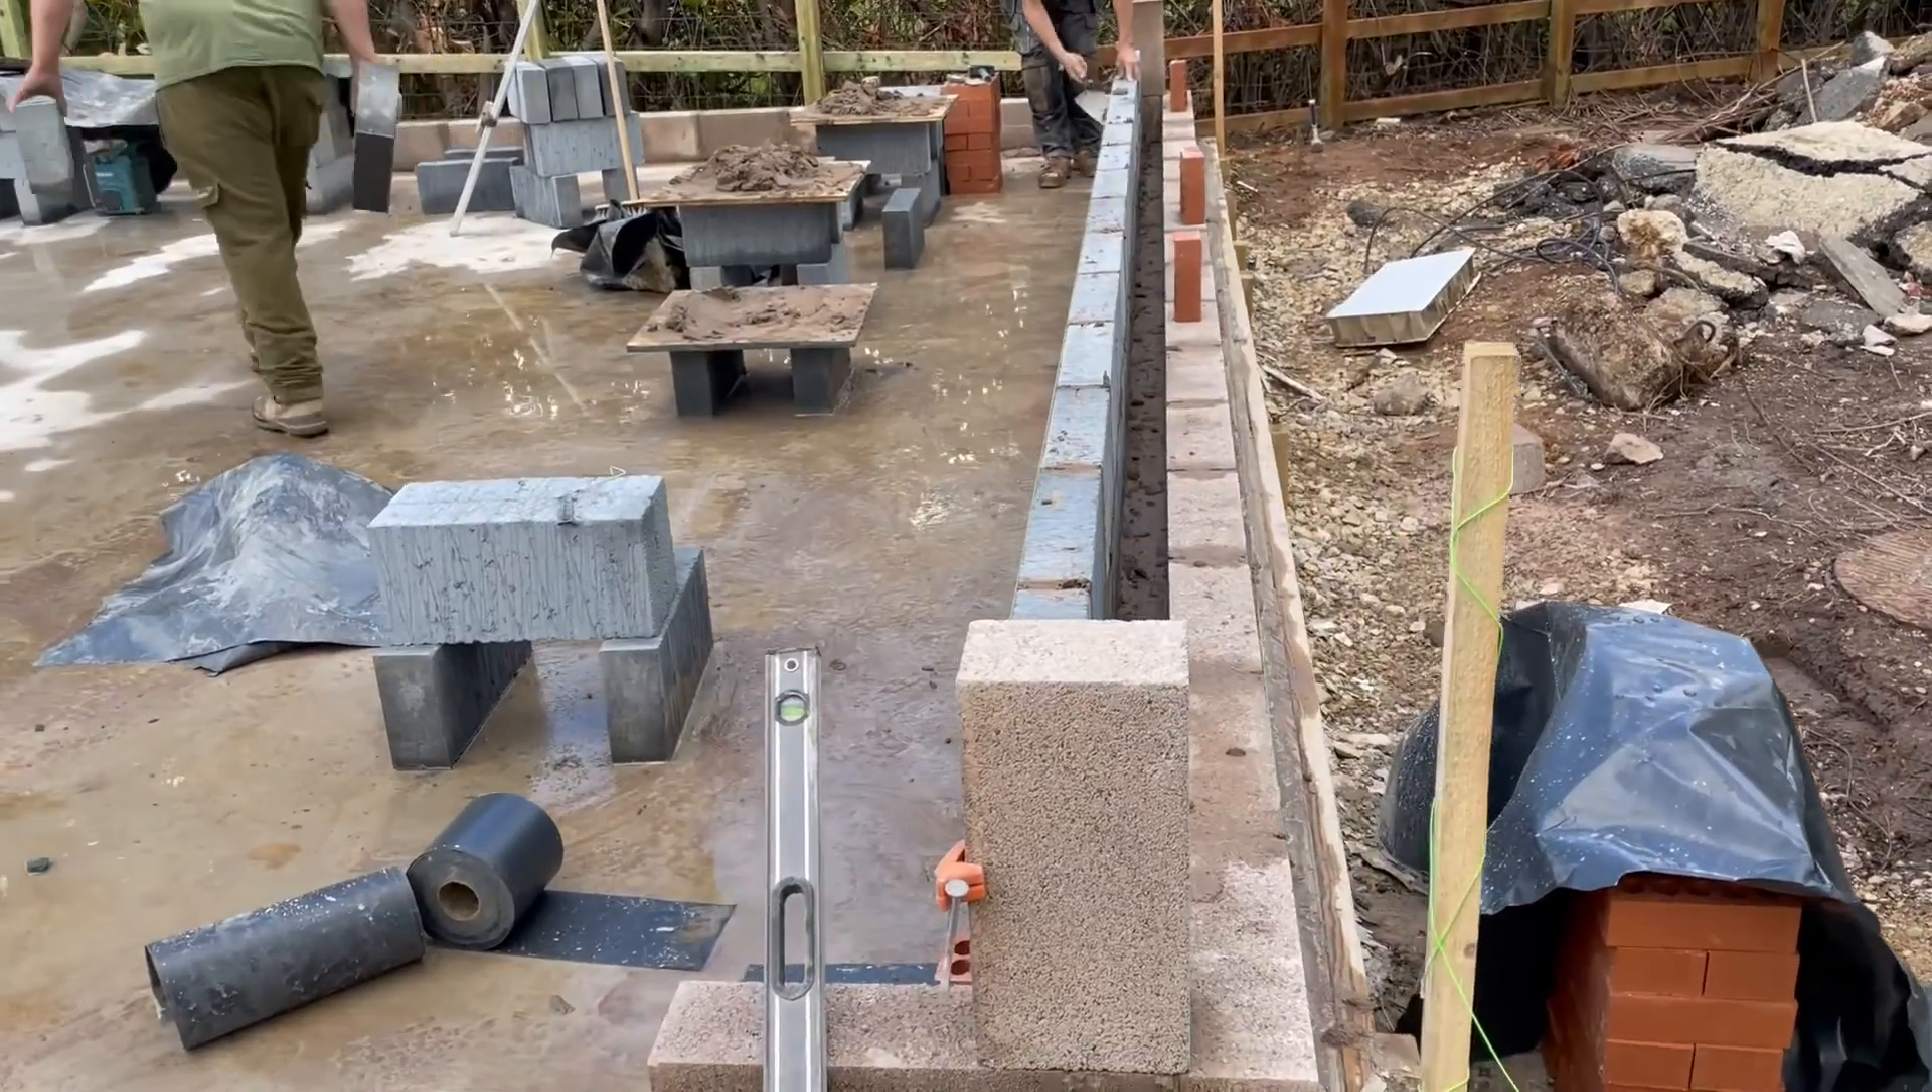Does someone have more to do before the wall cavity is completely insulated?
Yes.